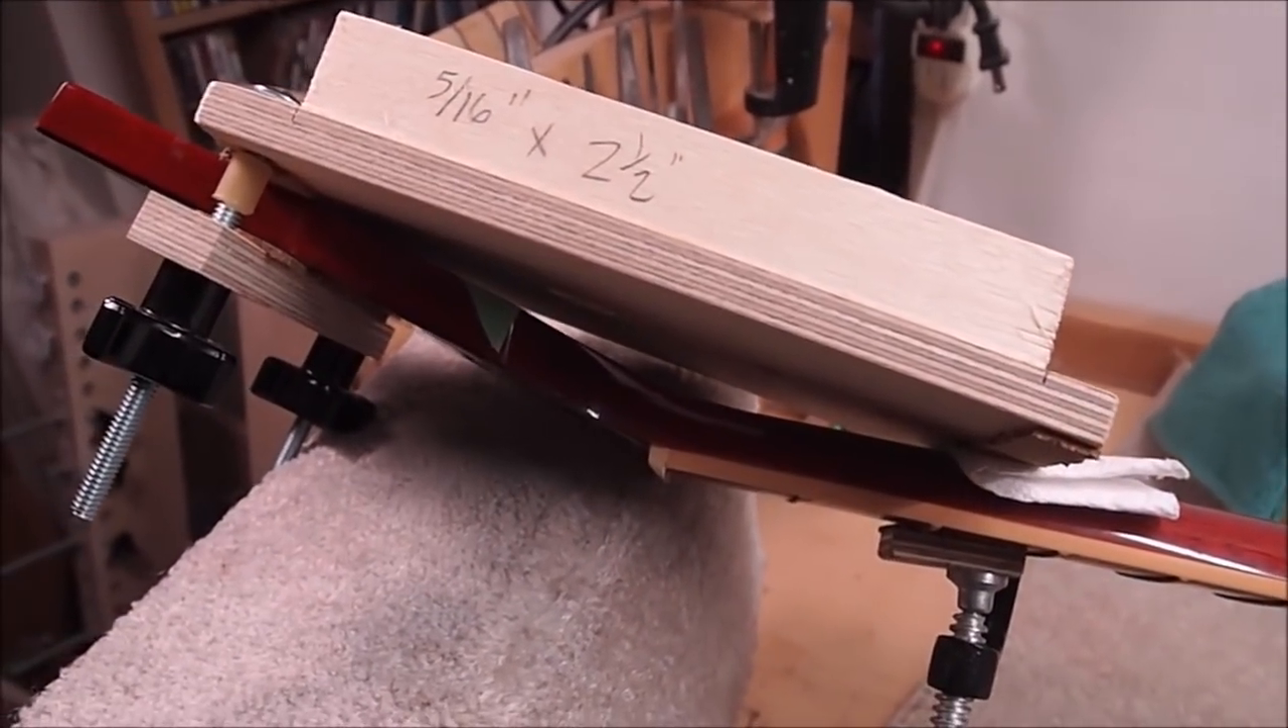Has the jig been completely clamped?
Yes.